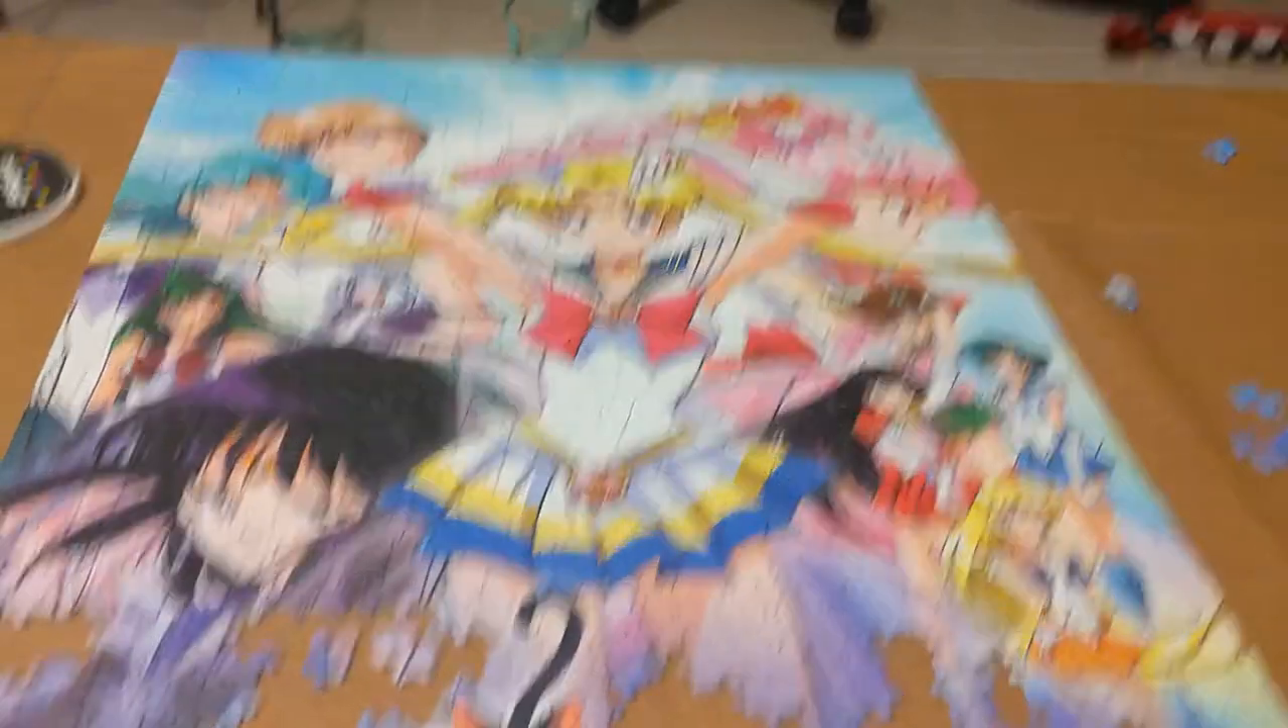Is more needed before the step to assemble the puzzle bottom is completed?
Yes.